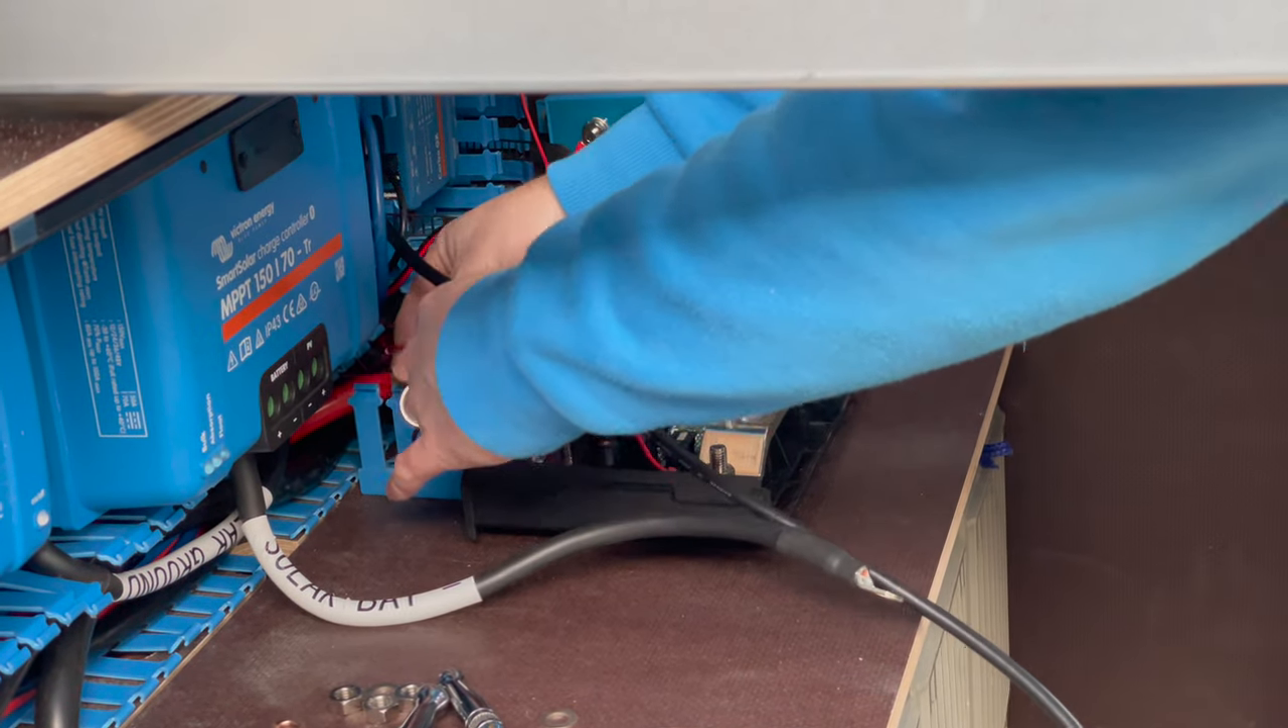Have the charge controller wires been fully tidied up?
No.